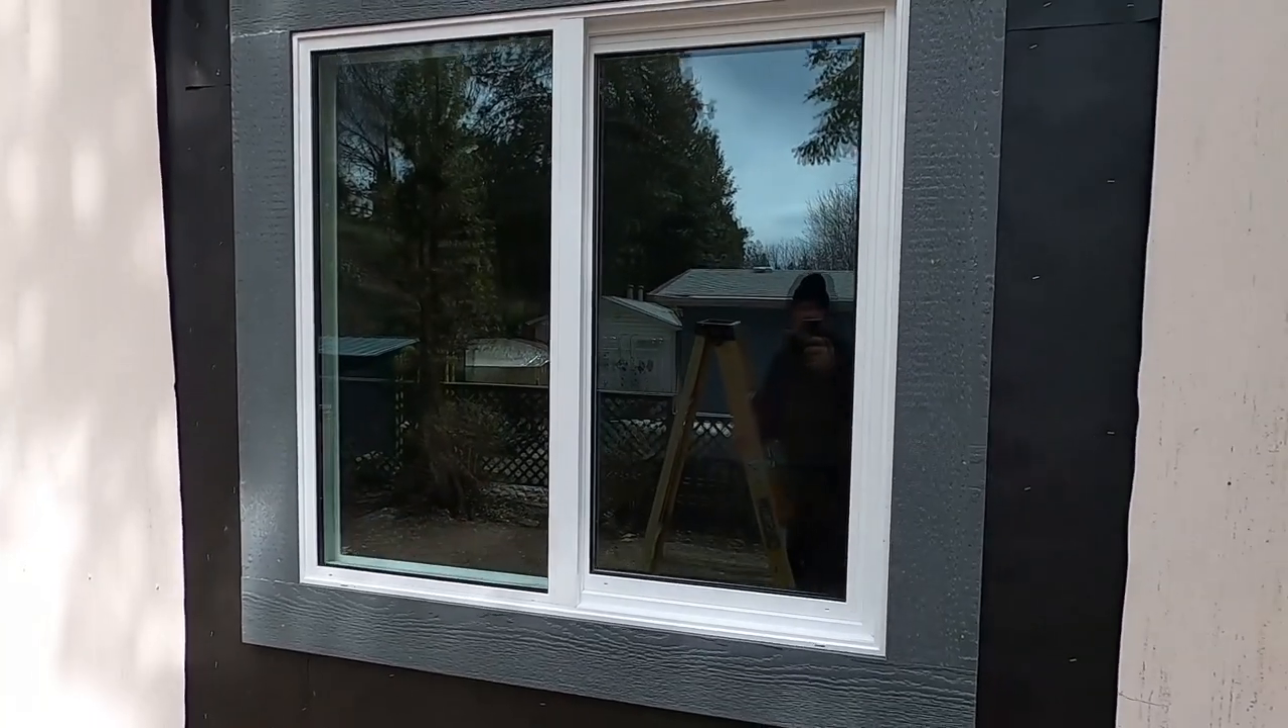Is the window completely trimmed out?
Yes.